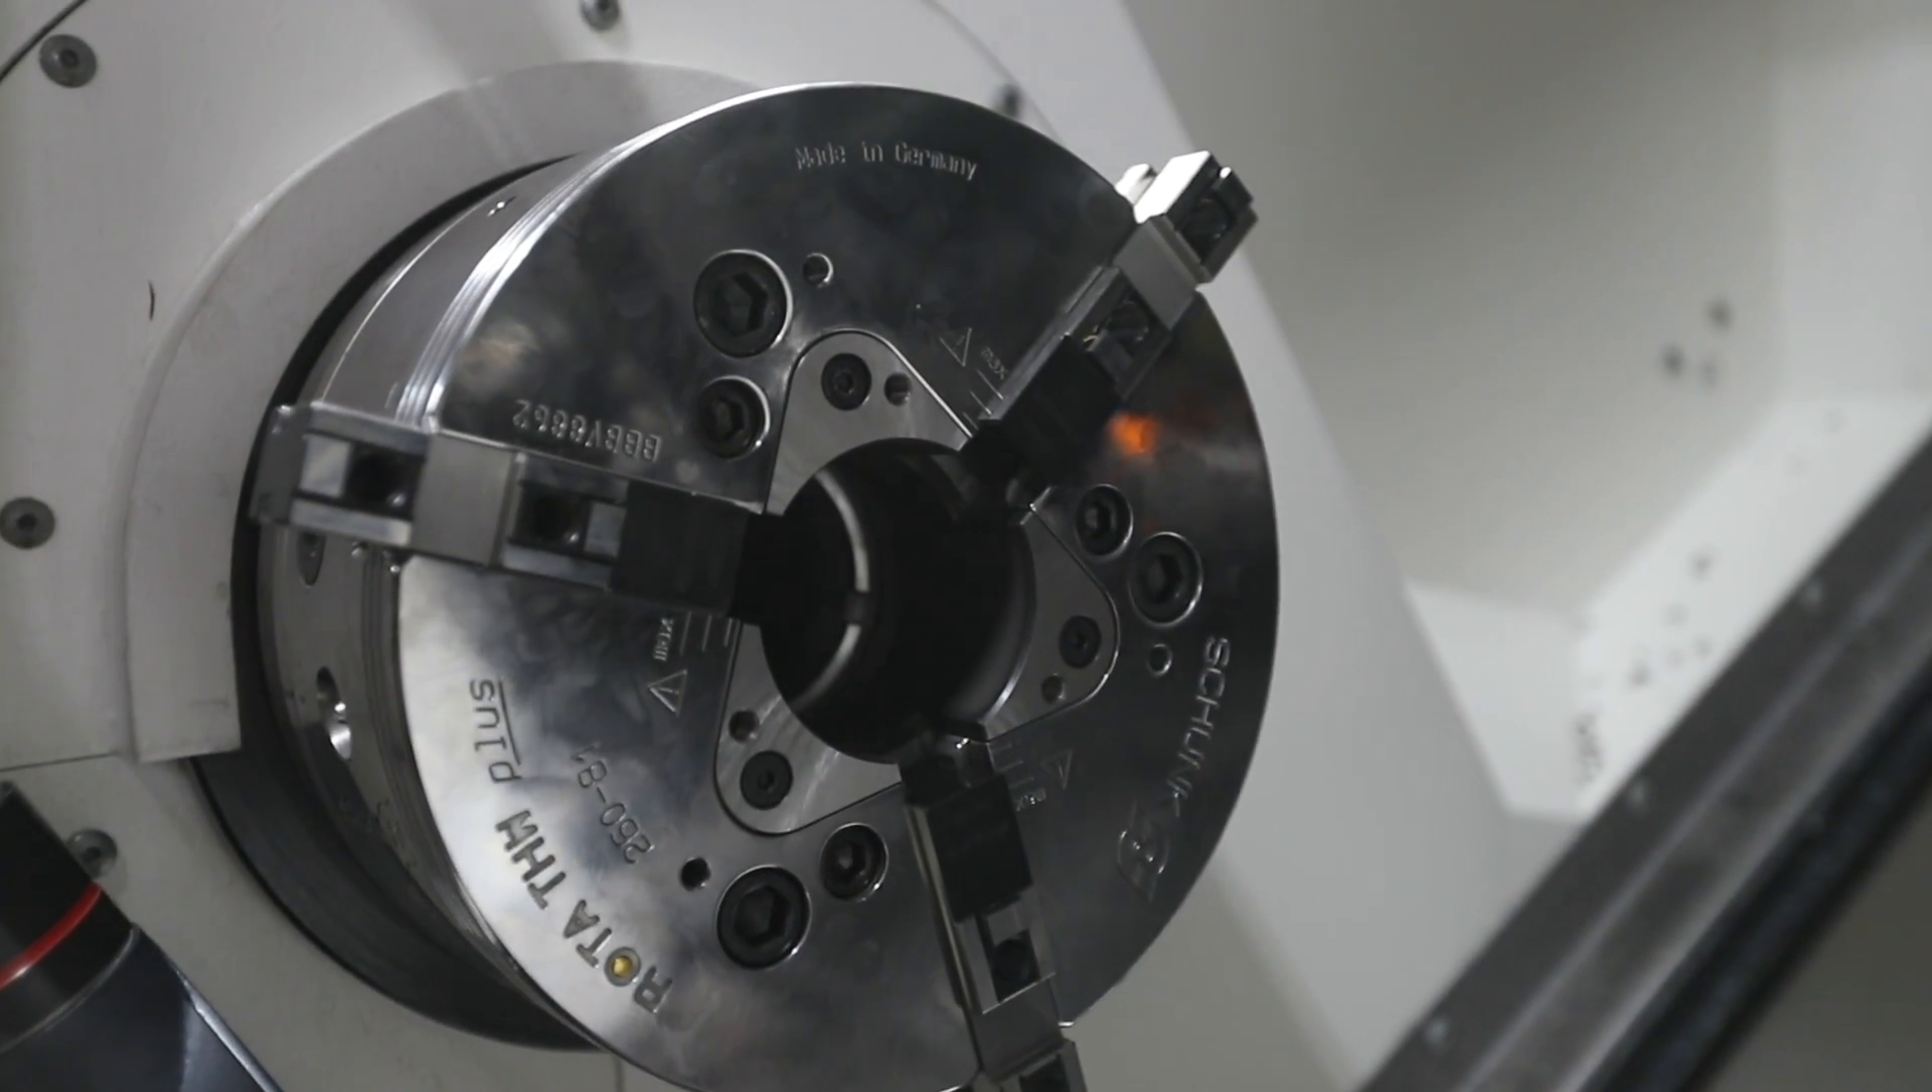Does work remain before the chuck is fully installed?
No.